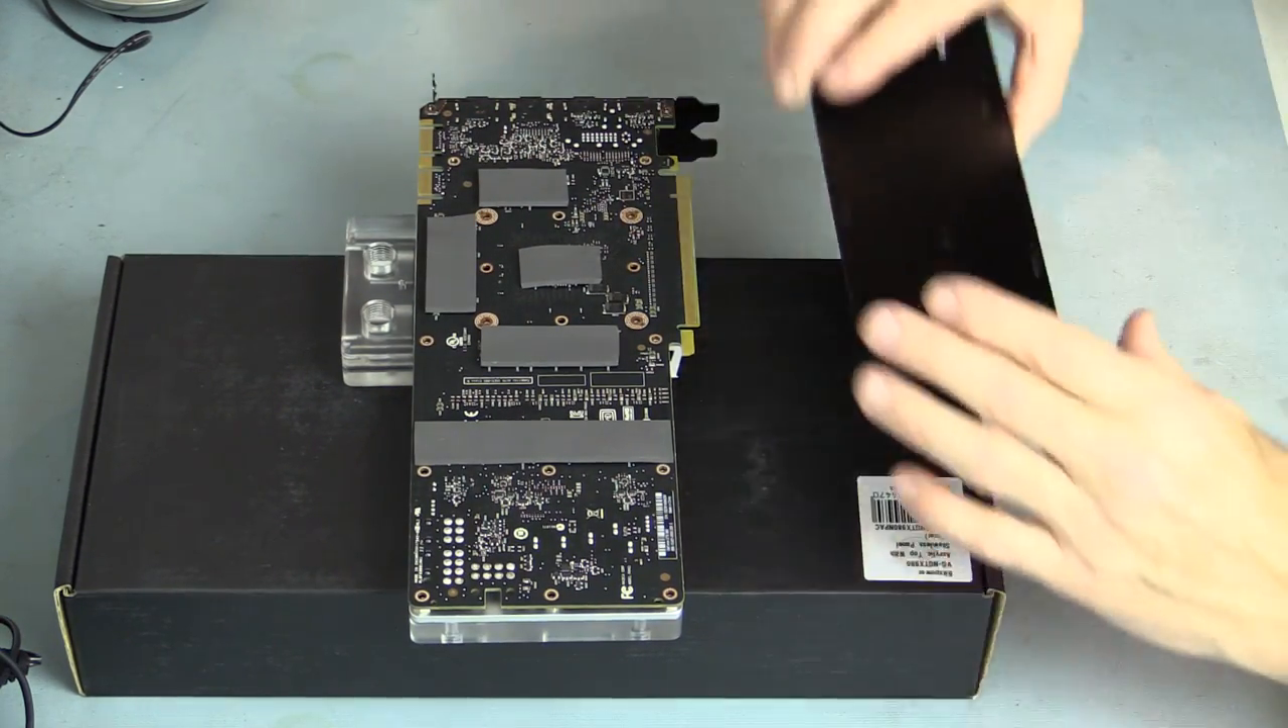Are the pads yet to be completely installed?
No.